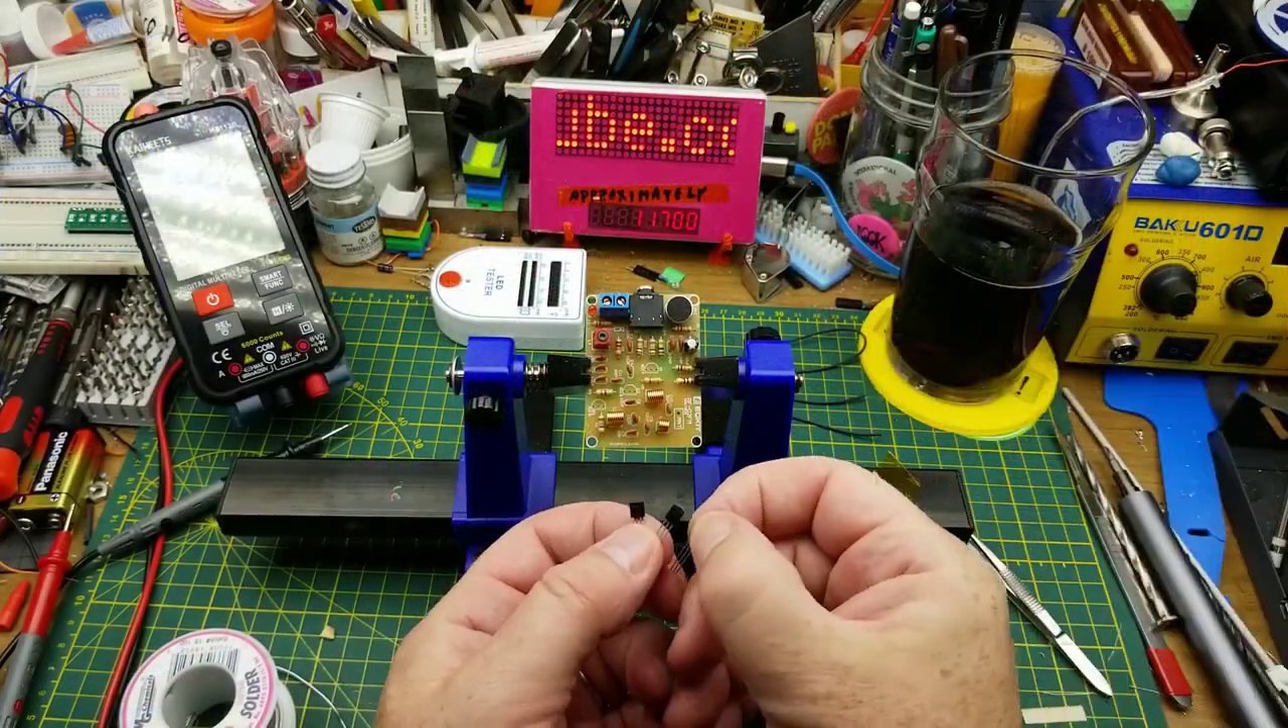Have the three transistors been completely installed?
No.